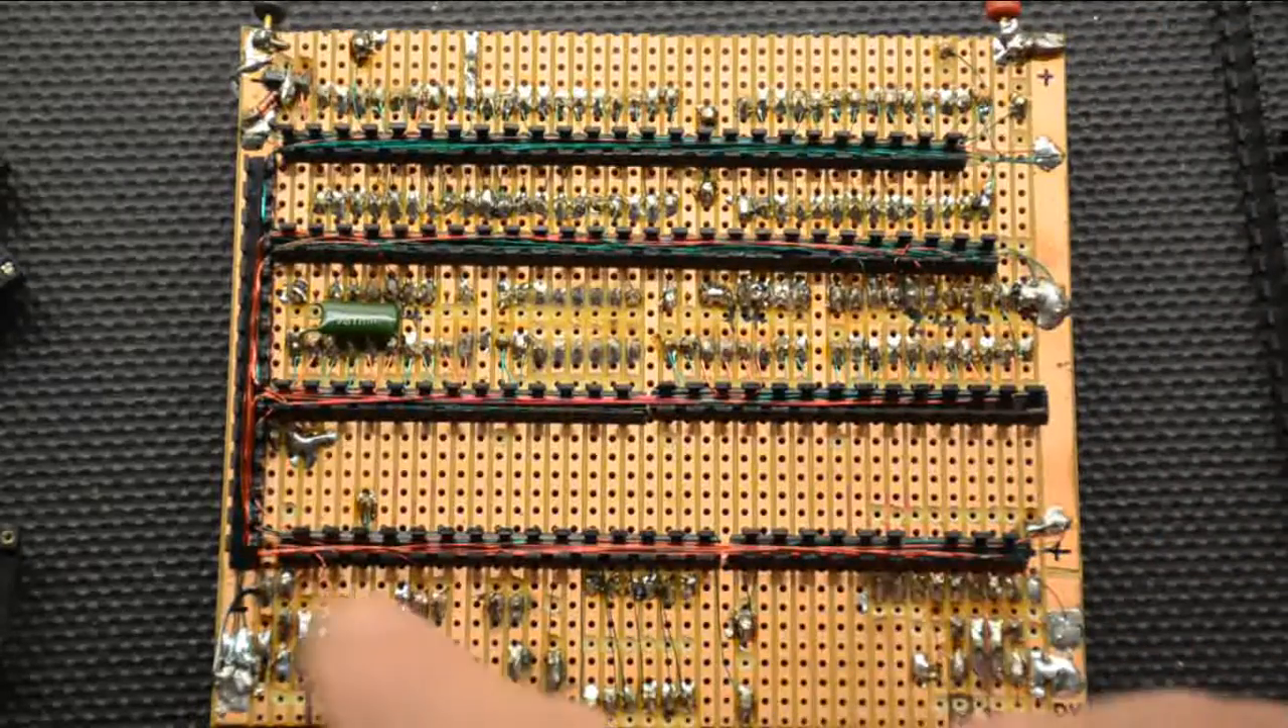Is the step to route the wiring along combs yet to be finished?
No.